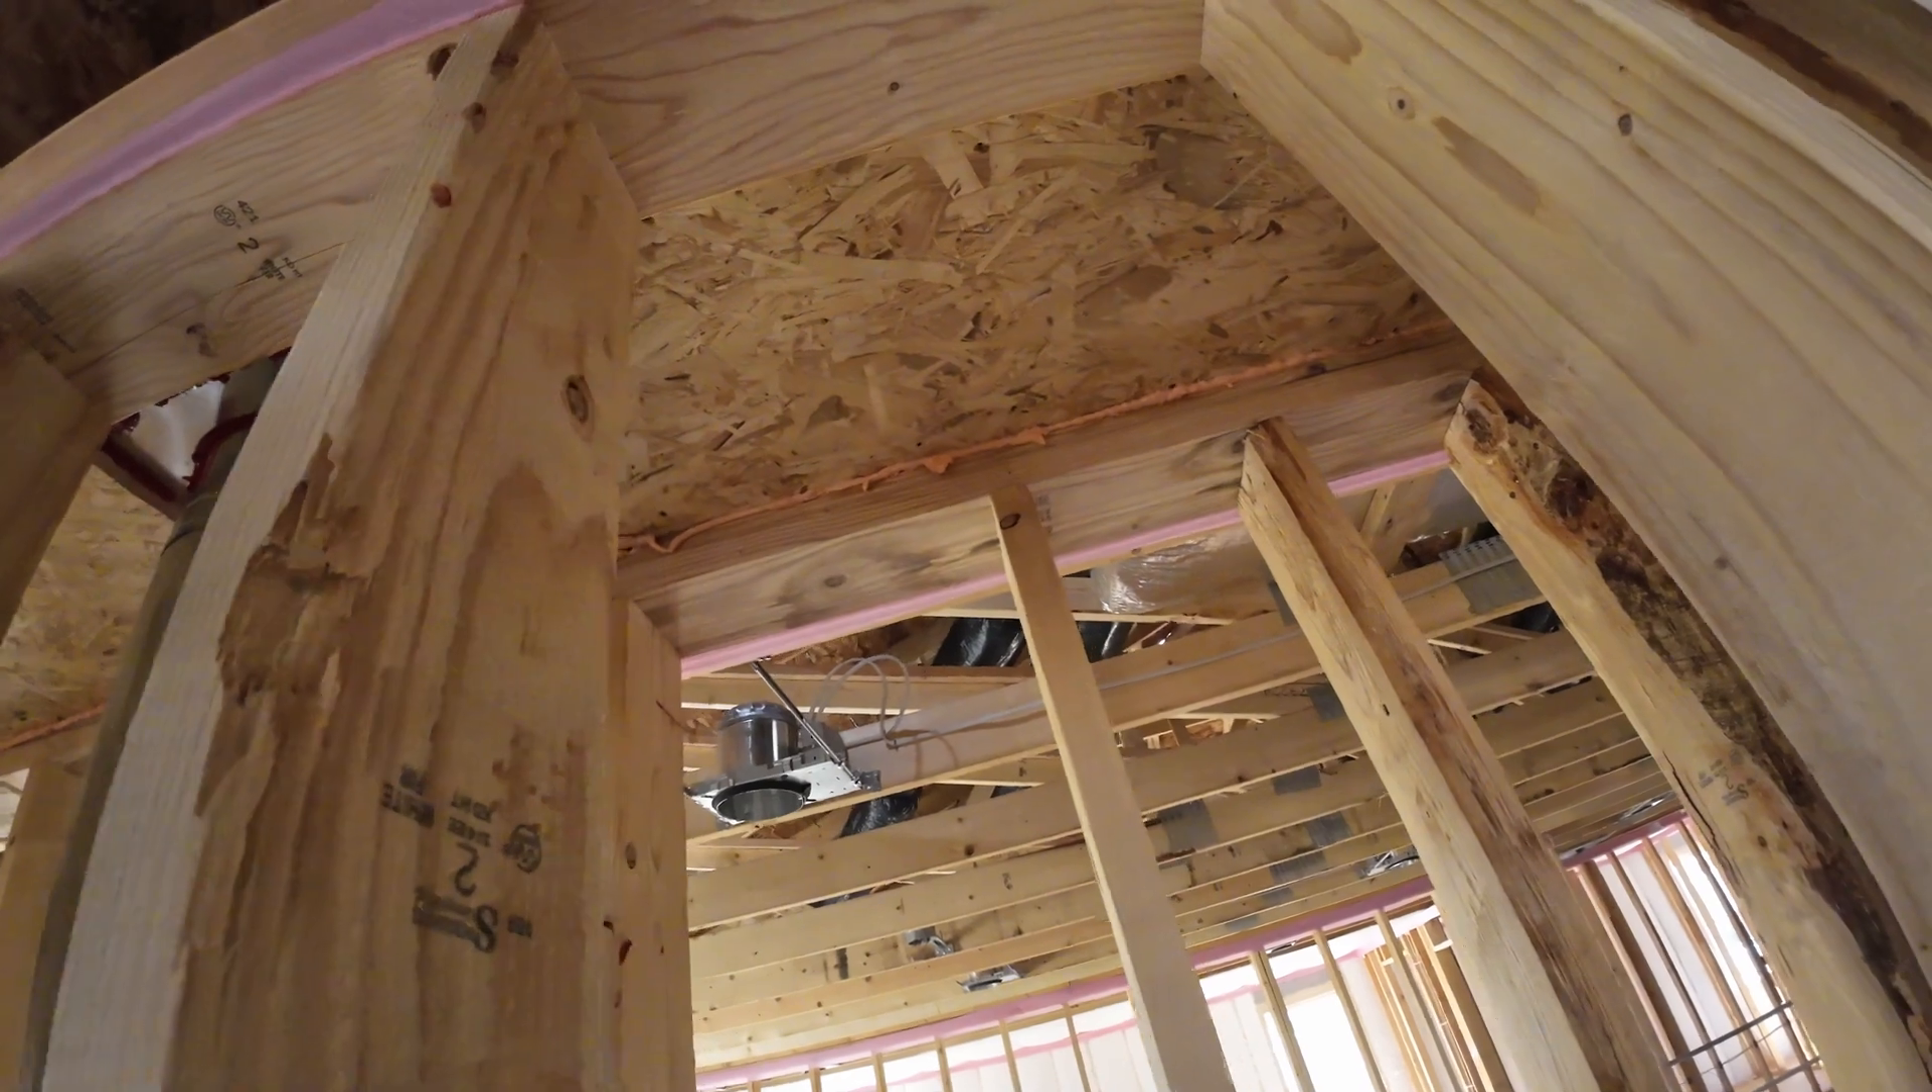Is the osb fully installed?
Yes.